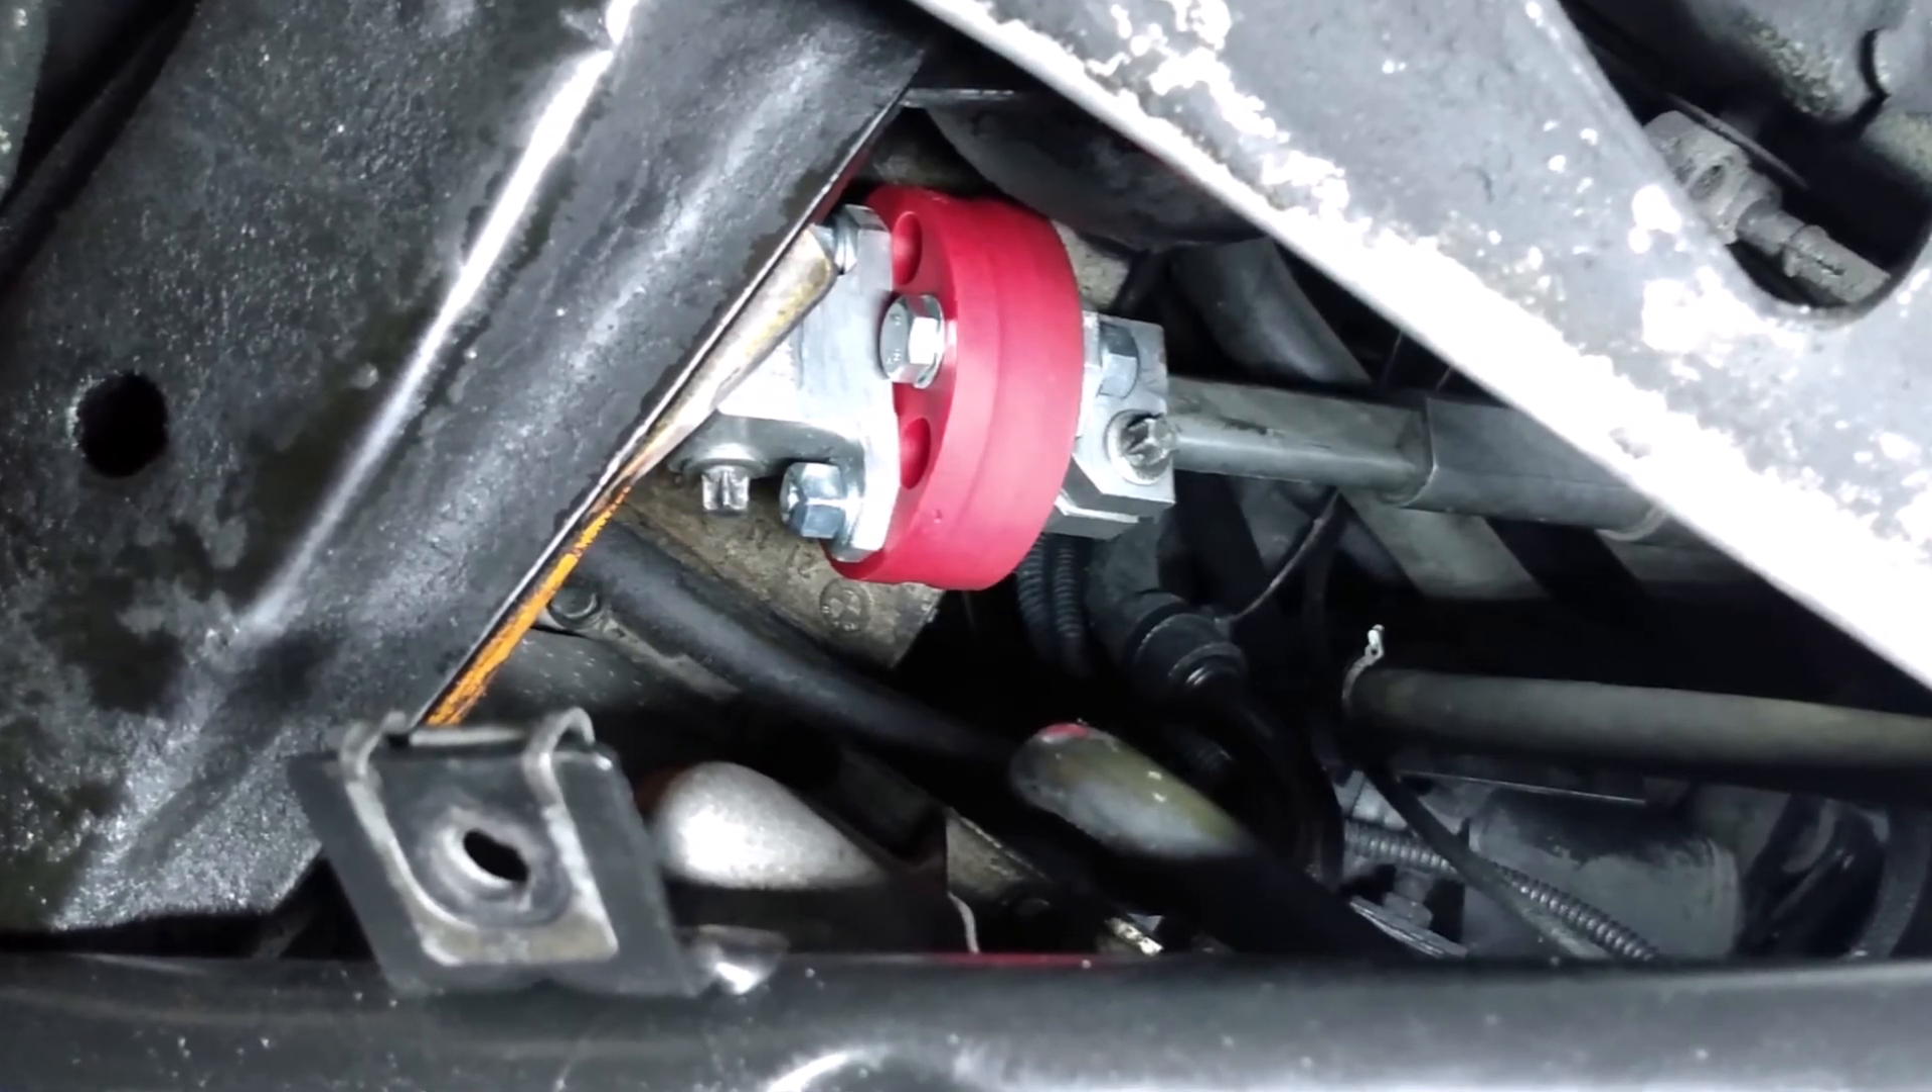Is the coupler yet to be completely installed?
No.